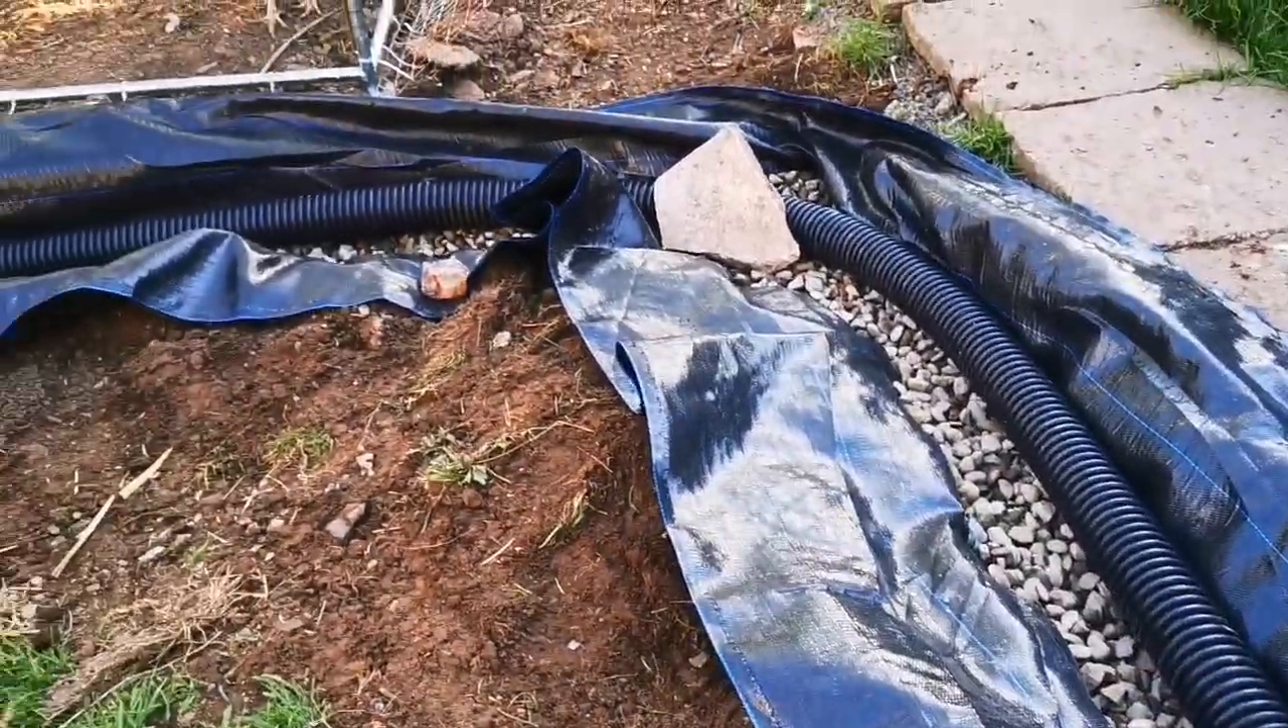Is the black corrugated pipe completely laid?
Yes.